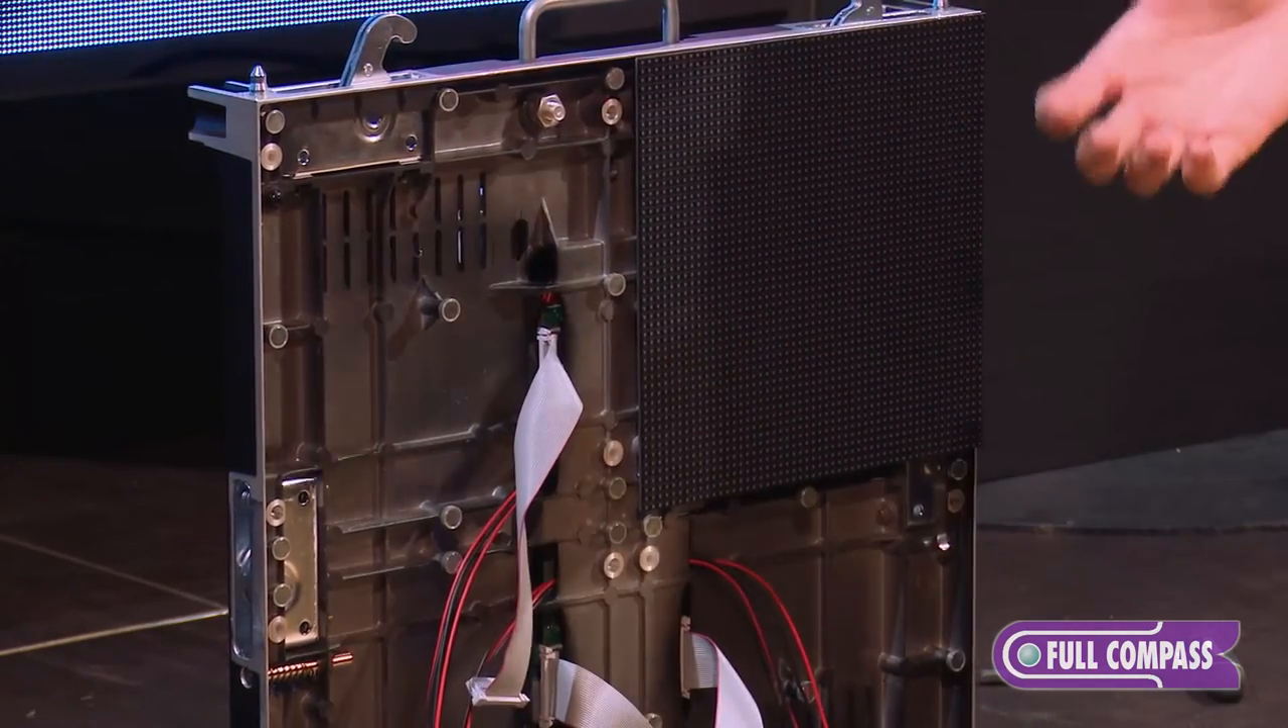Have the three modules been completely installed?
No.